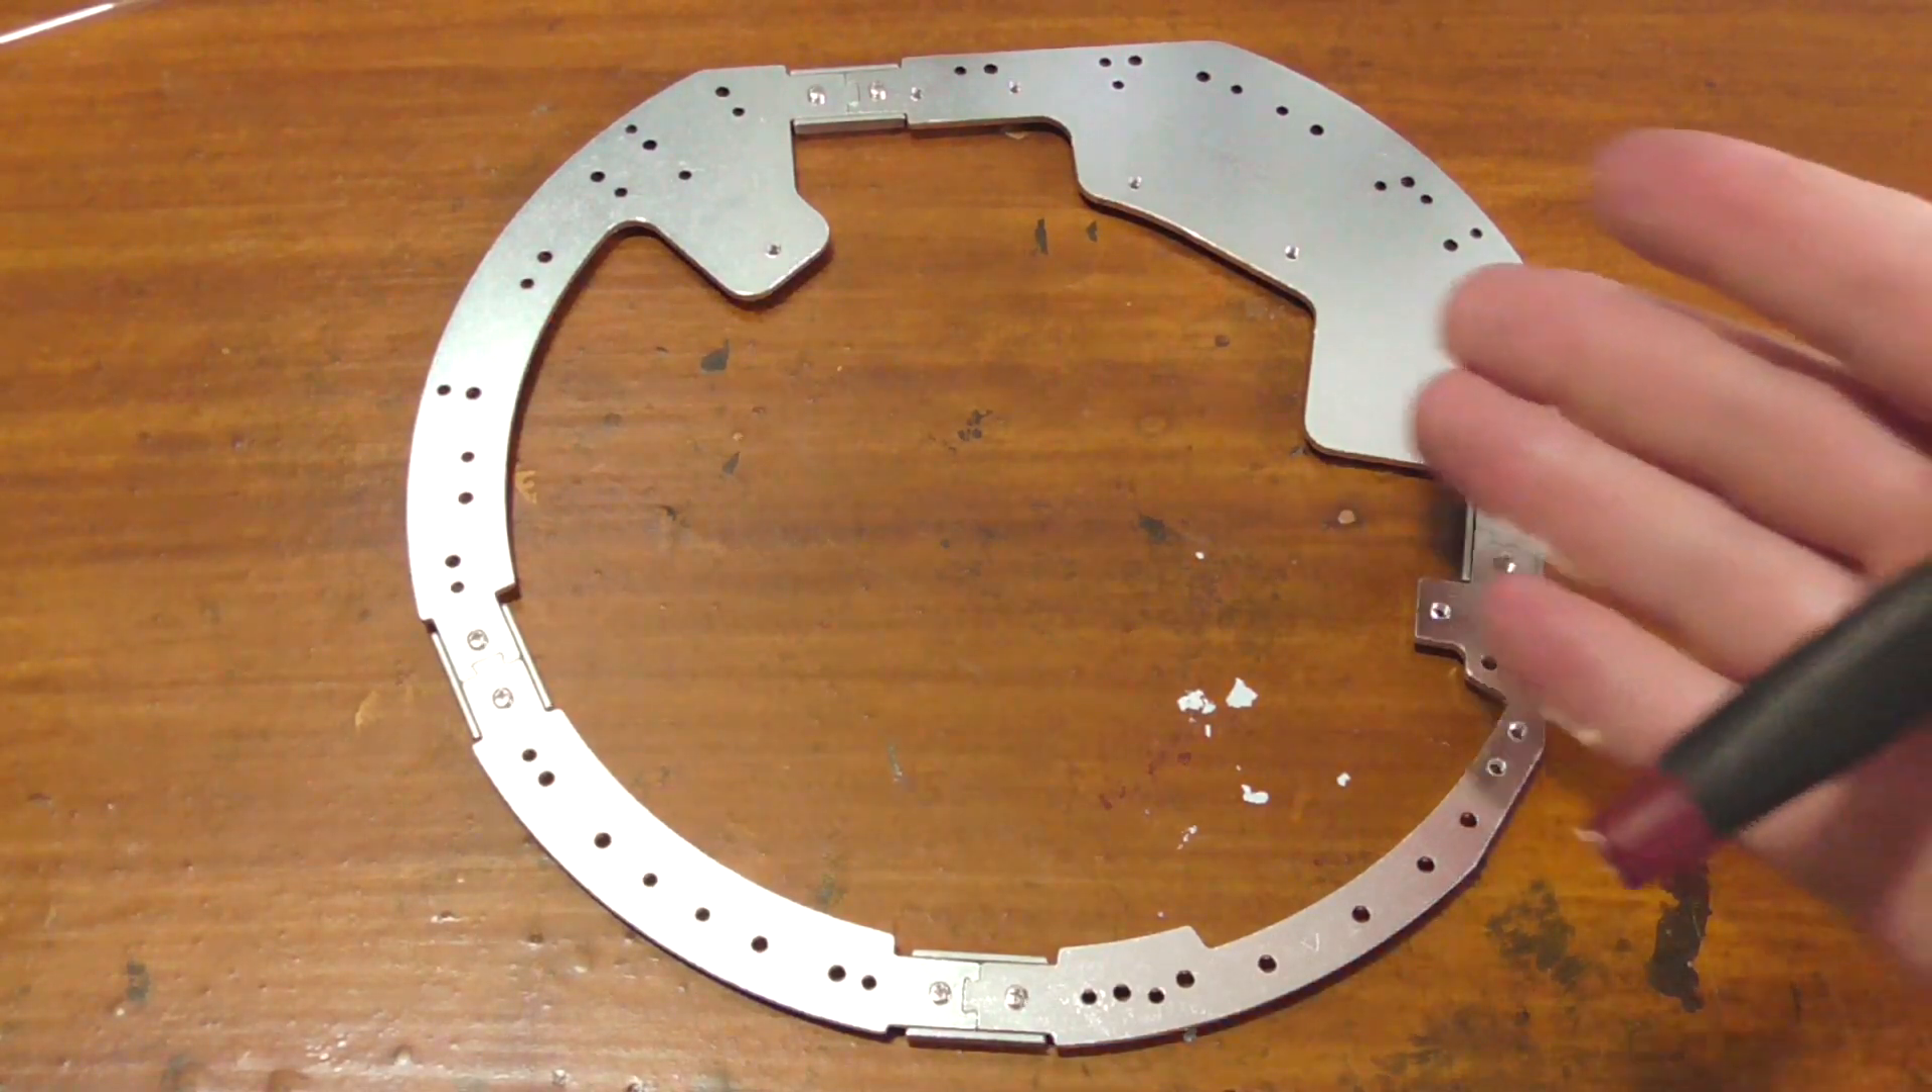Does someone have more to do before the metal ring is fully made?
No.